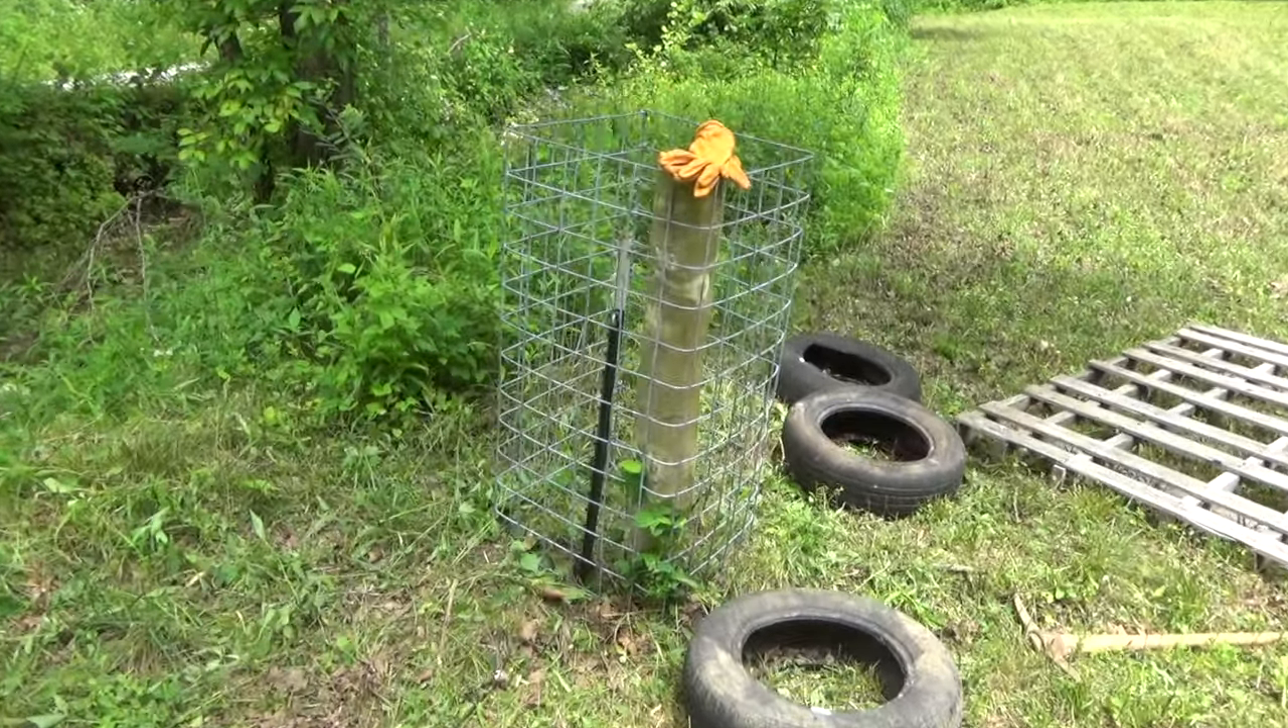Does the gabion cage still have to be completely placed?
No.